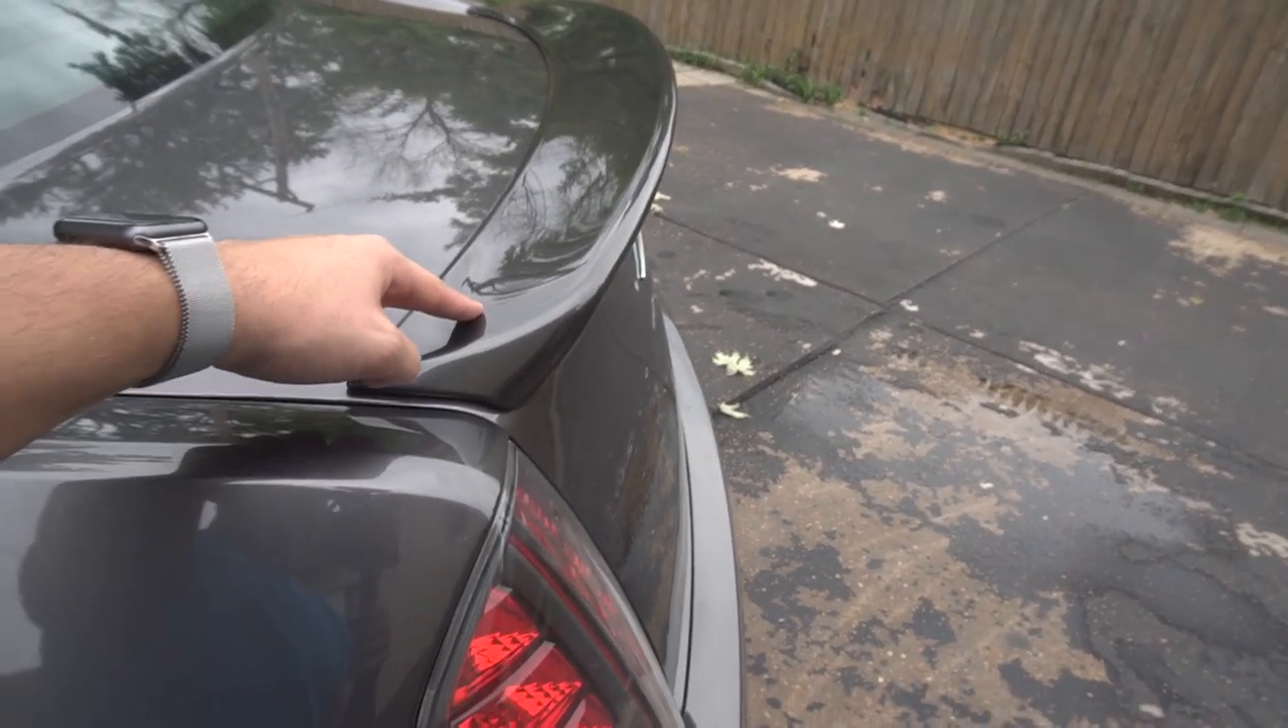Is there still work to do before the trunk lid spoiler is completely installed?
No.